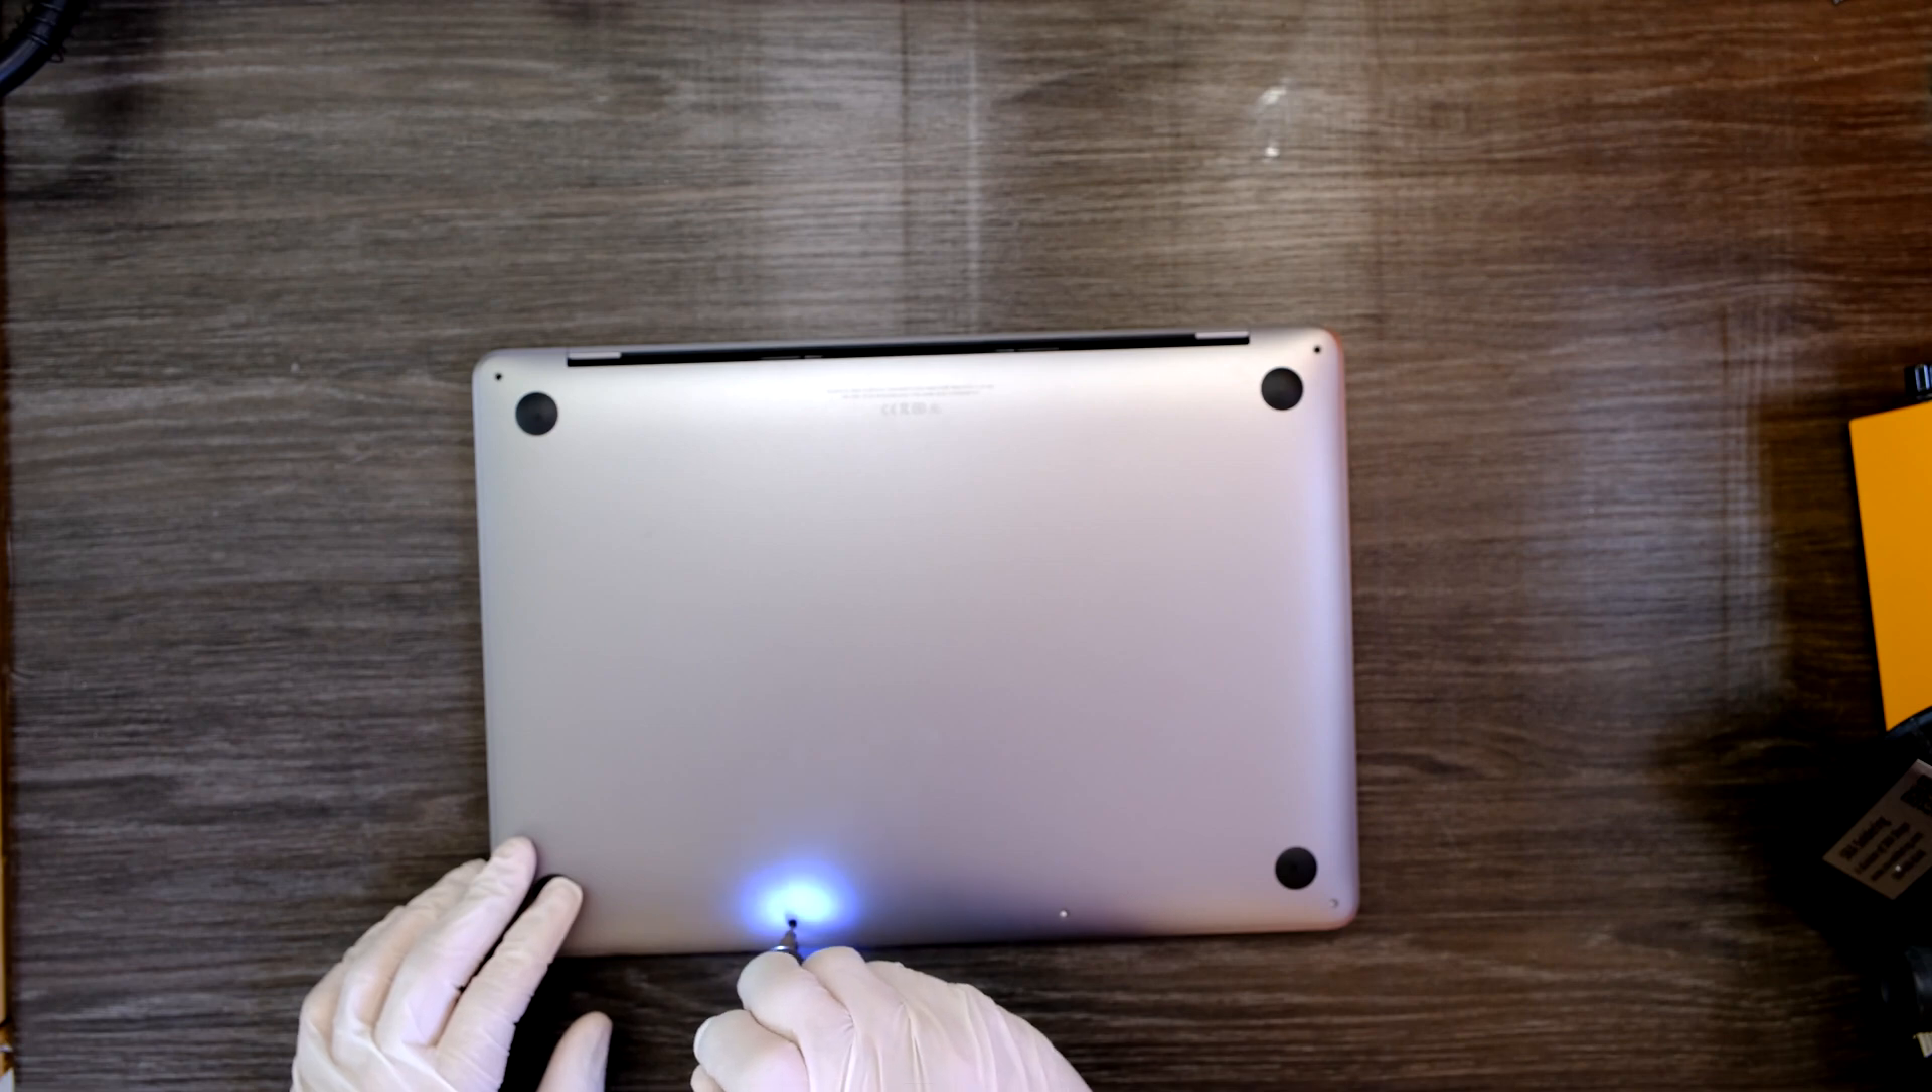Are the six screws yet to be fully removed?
Yes.